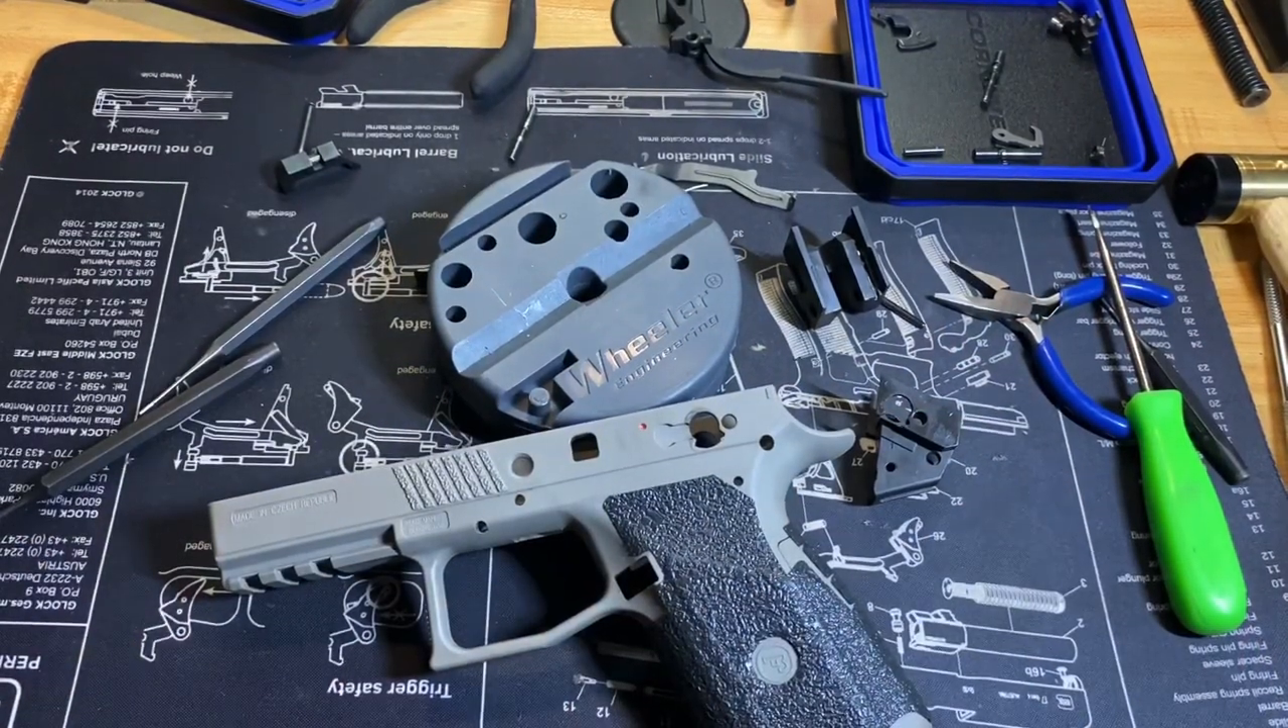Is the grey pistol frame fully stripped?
Yes.